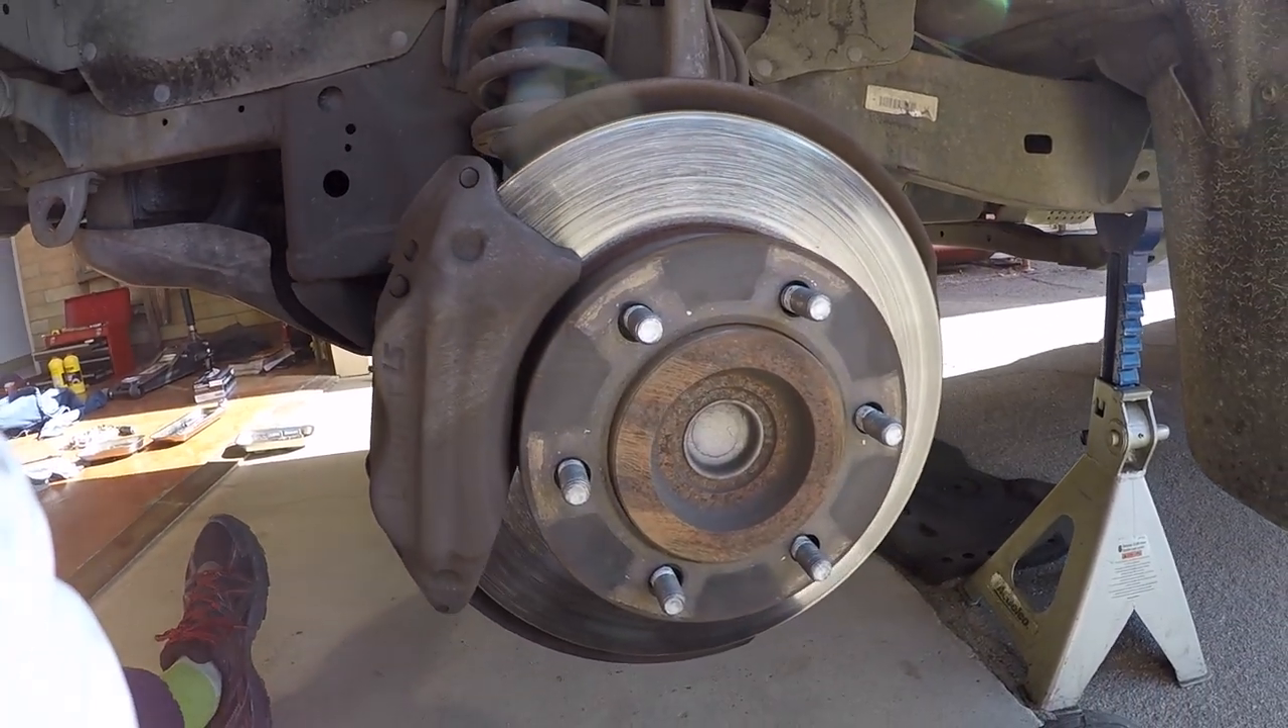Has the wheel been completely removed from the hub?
Yes.